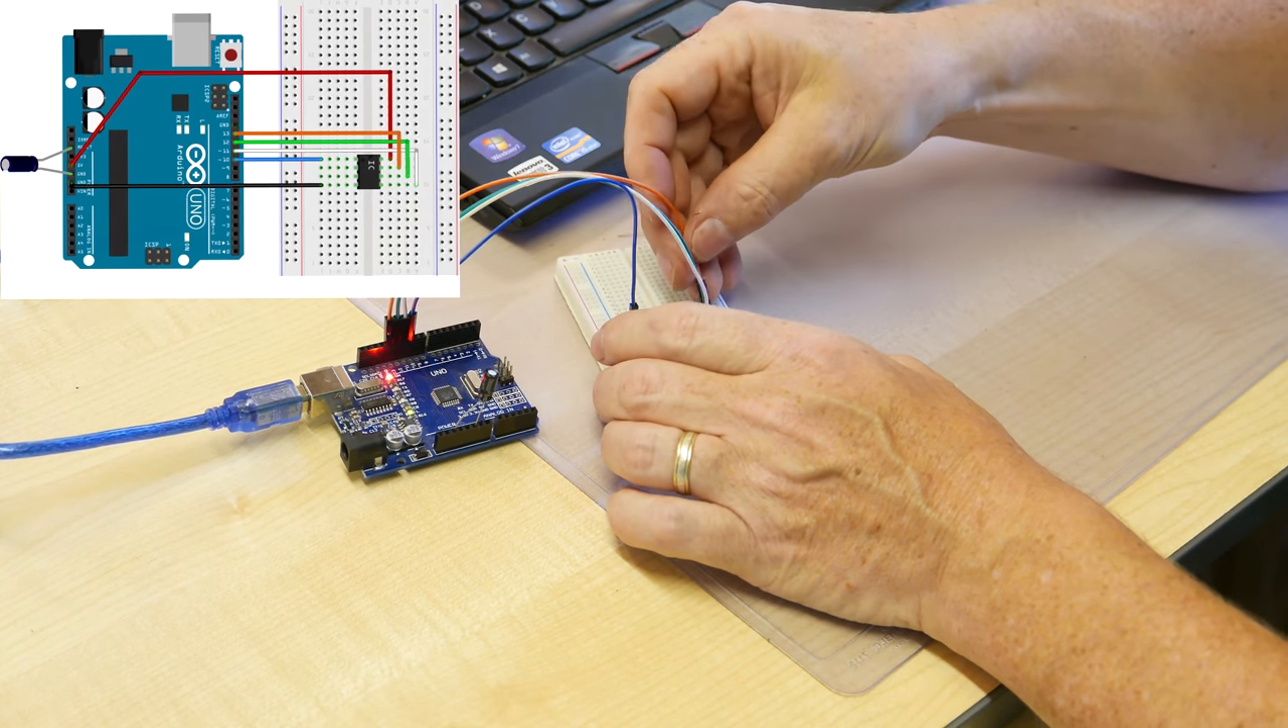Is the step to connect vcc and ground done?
No.